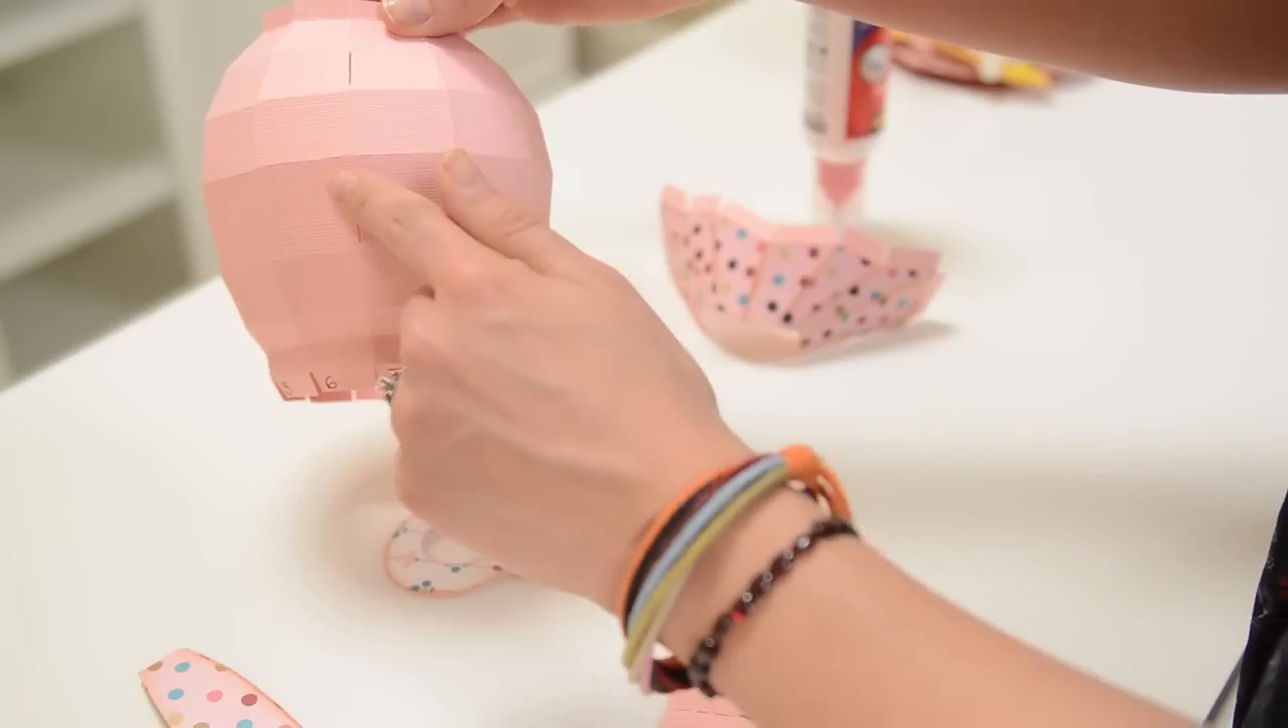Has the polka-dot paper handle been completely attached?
No.